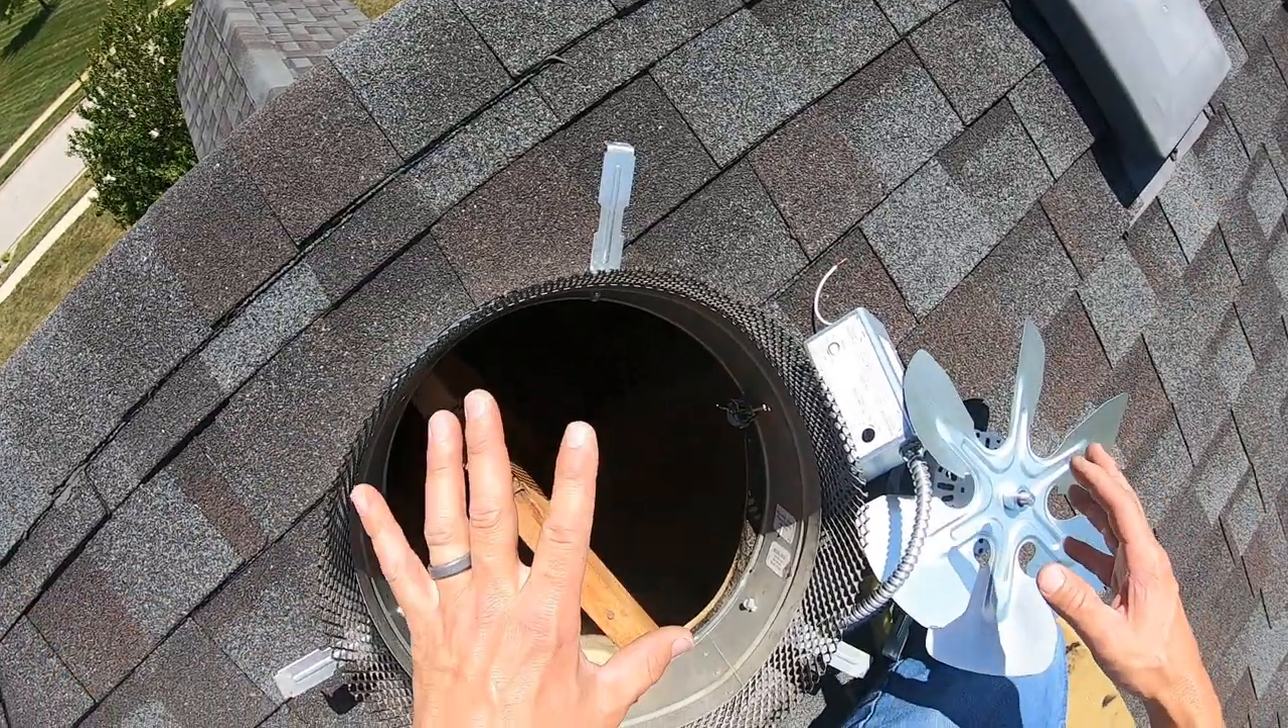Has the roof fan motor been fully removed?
Yes.